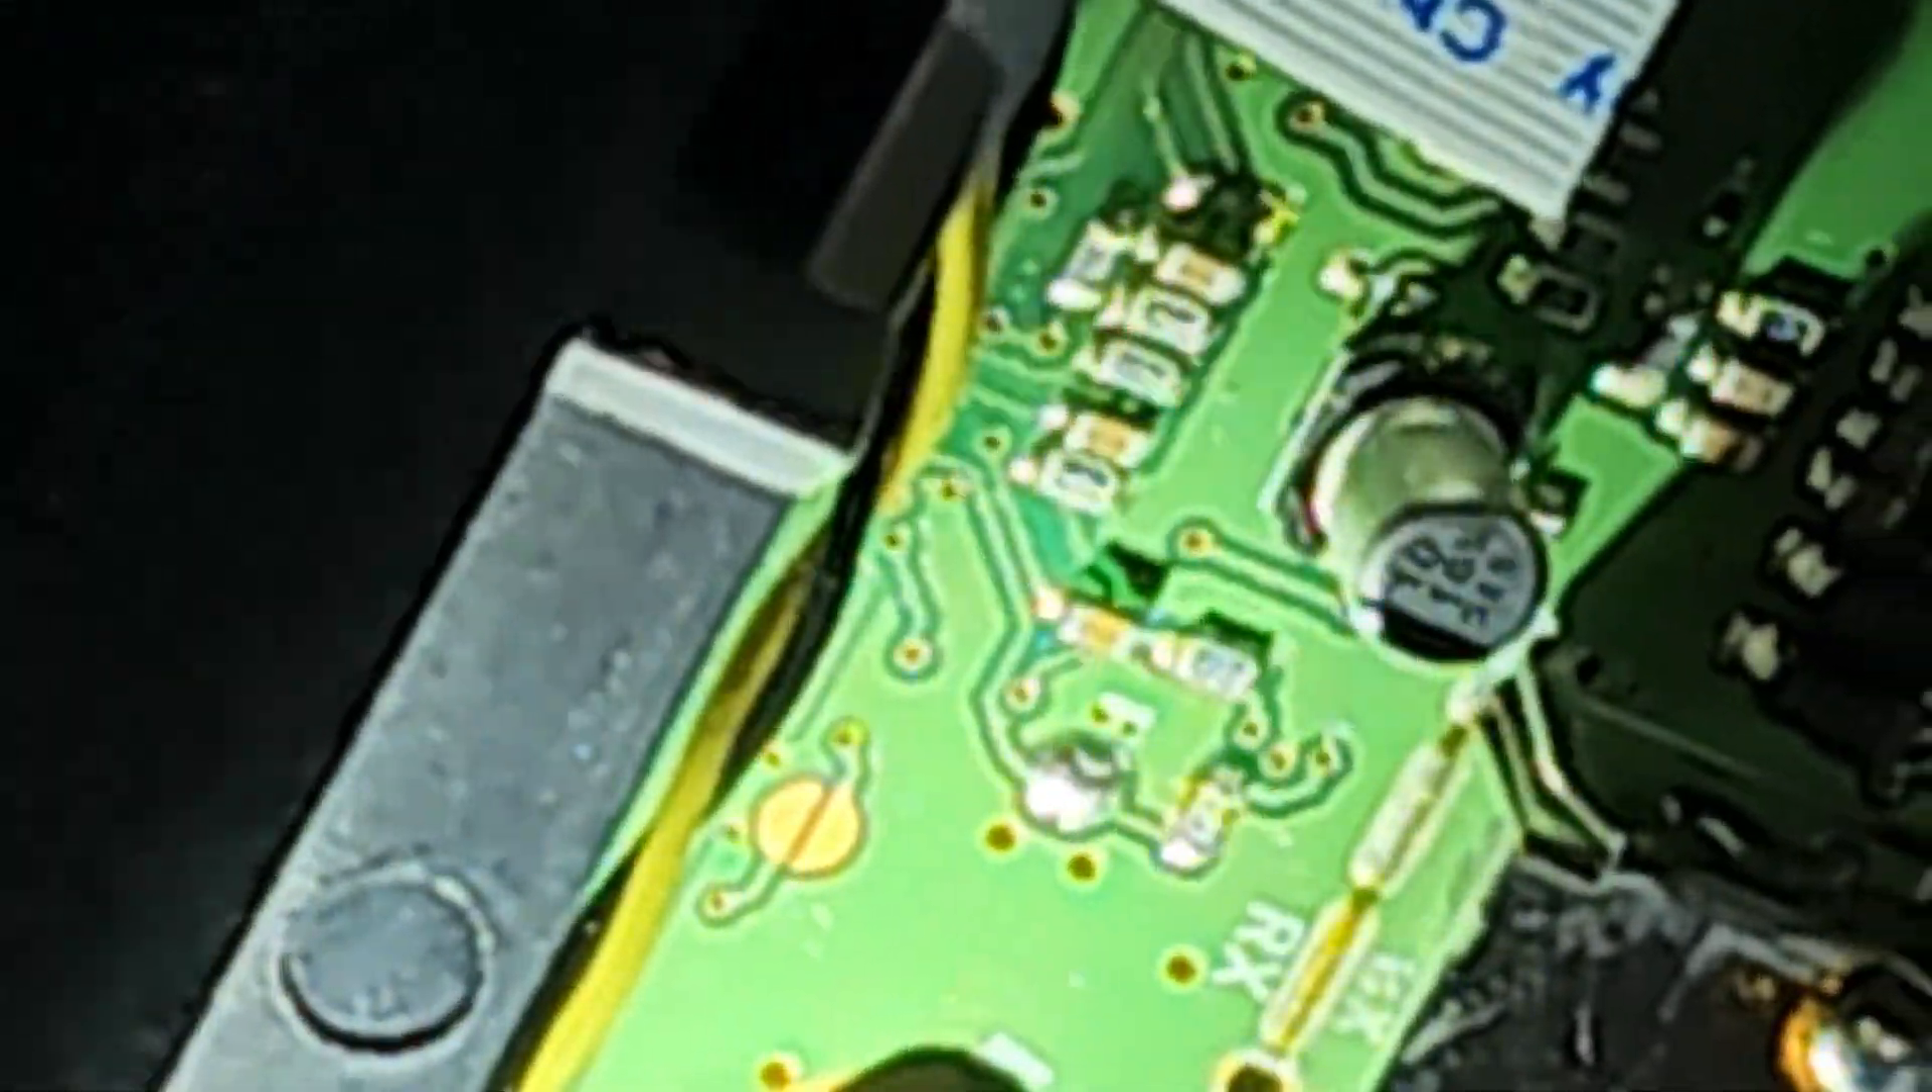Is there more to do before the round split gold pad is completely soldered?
Yes.